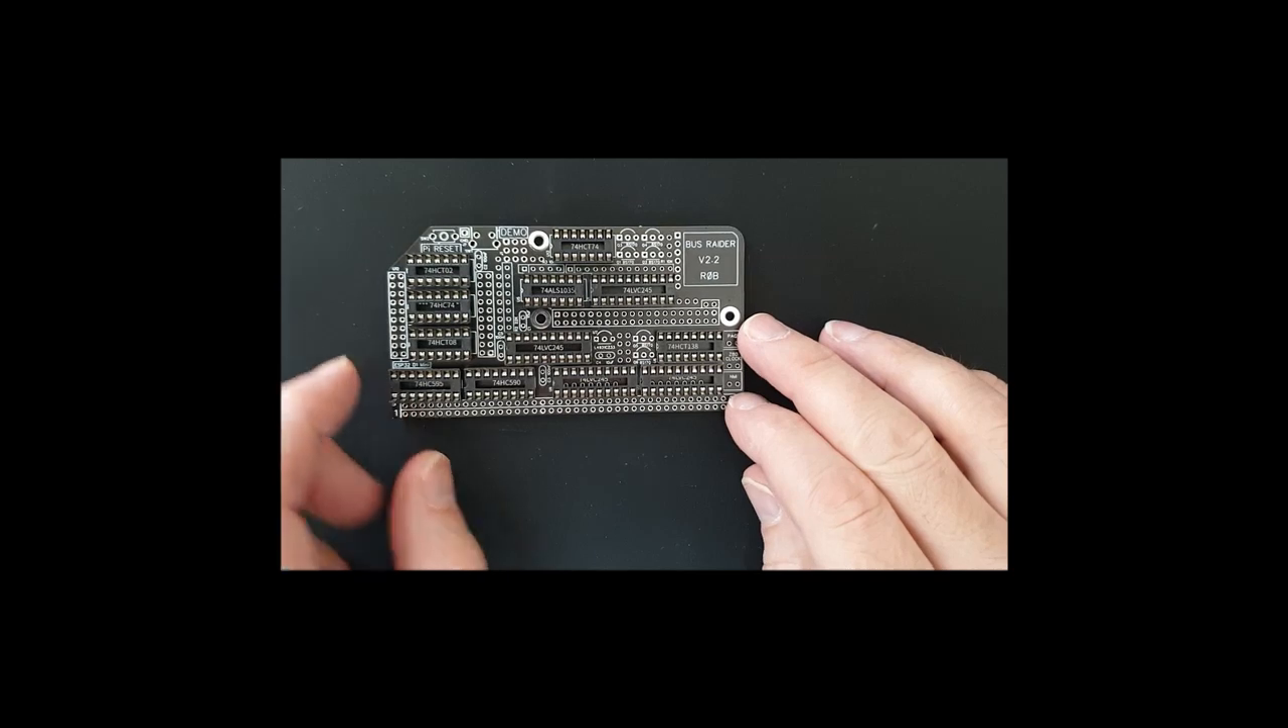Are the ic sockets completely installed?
Yes.